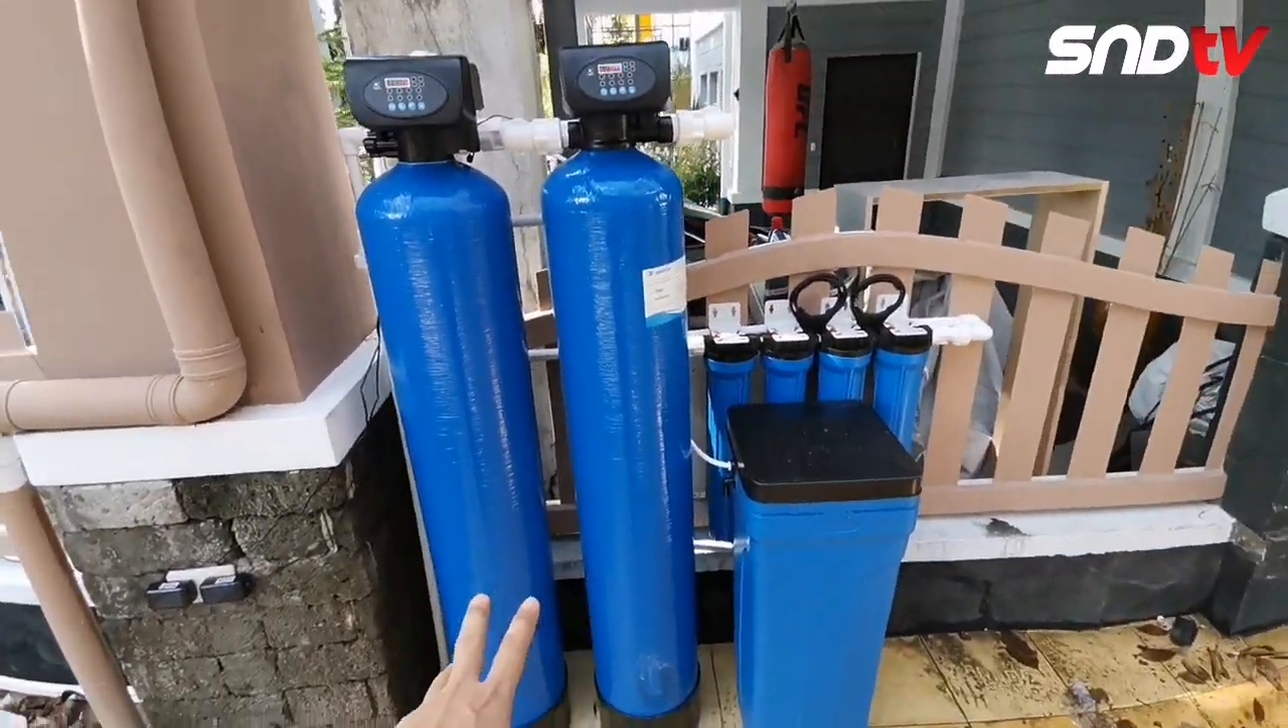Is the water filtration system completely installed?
Yes.